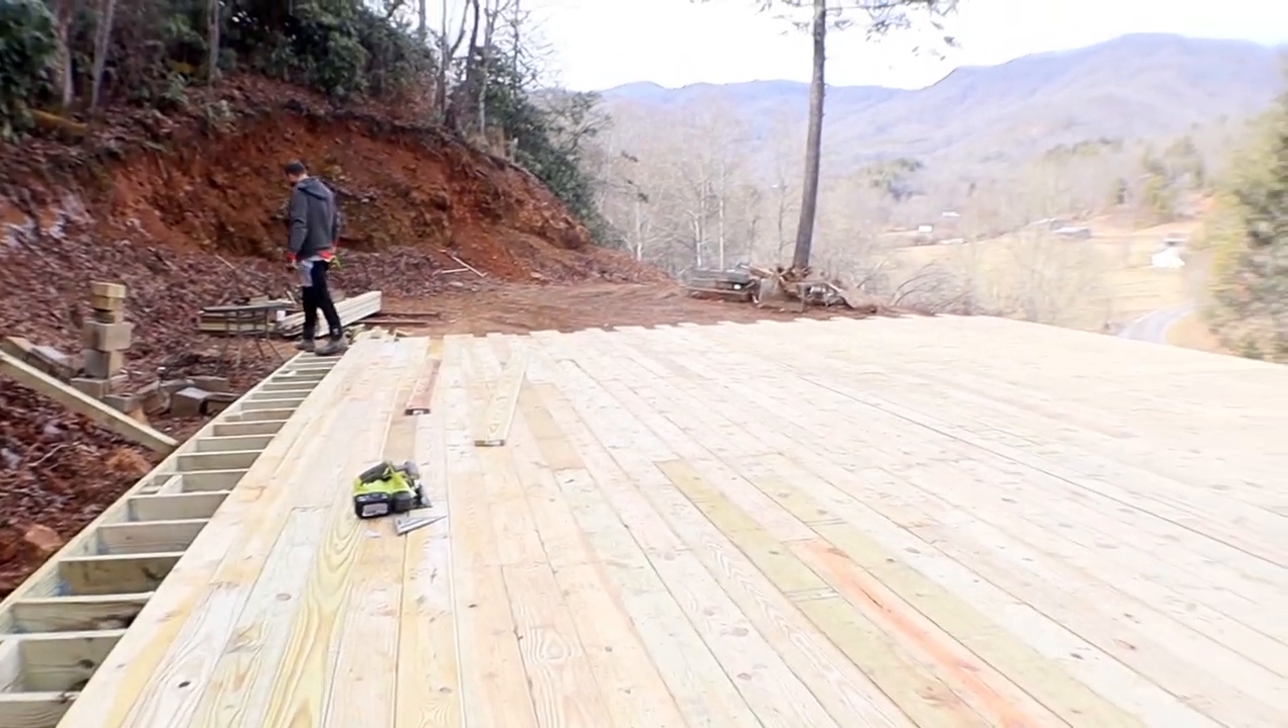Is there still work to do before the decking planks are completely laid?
Yes.